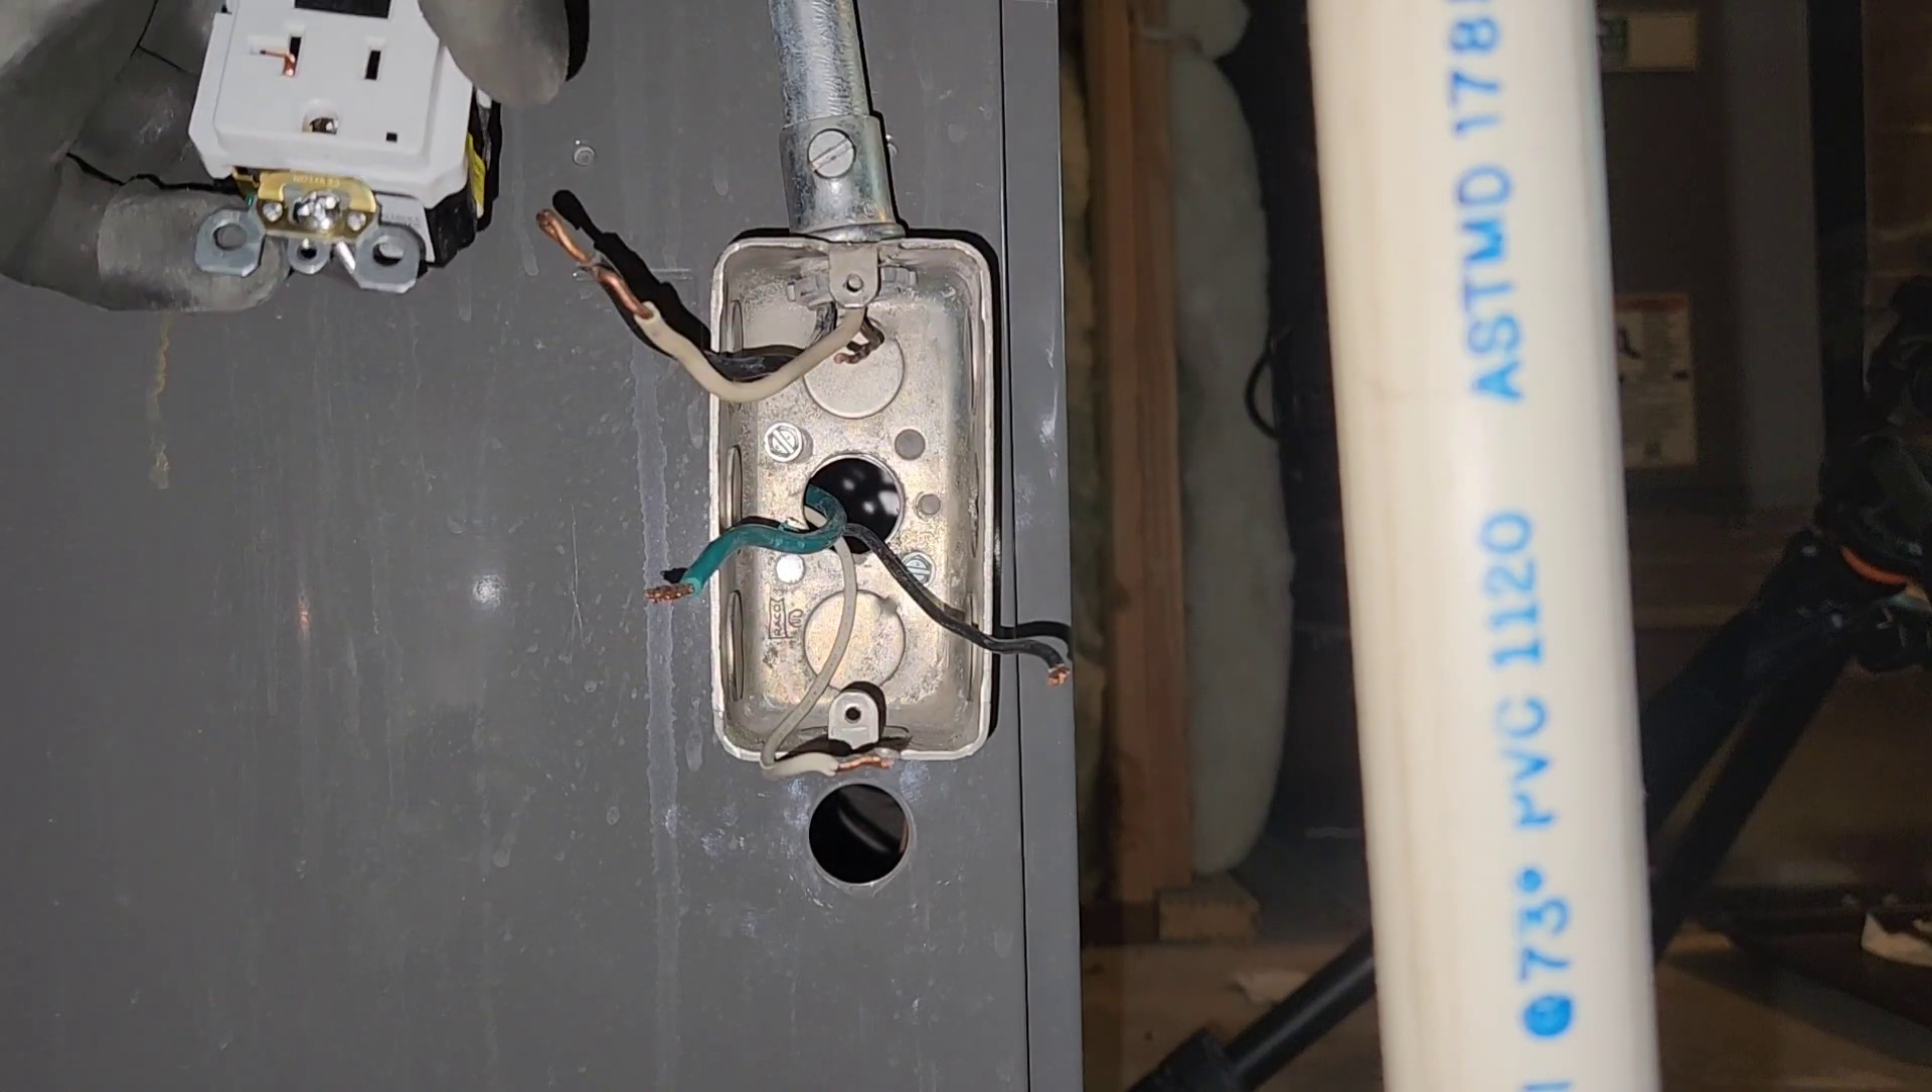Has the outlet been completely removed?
Yes.